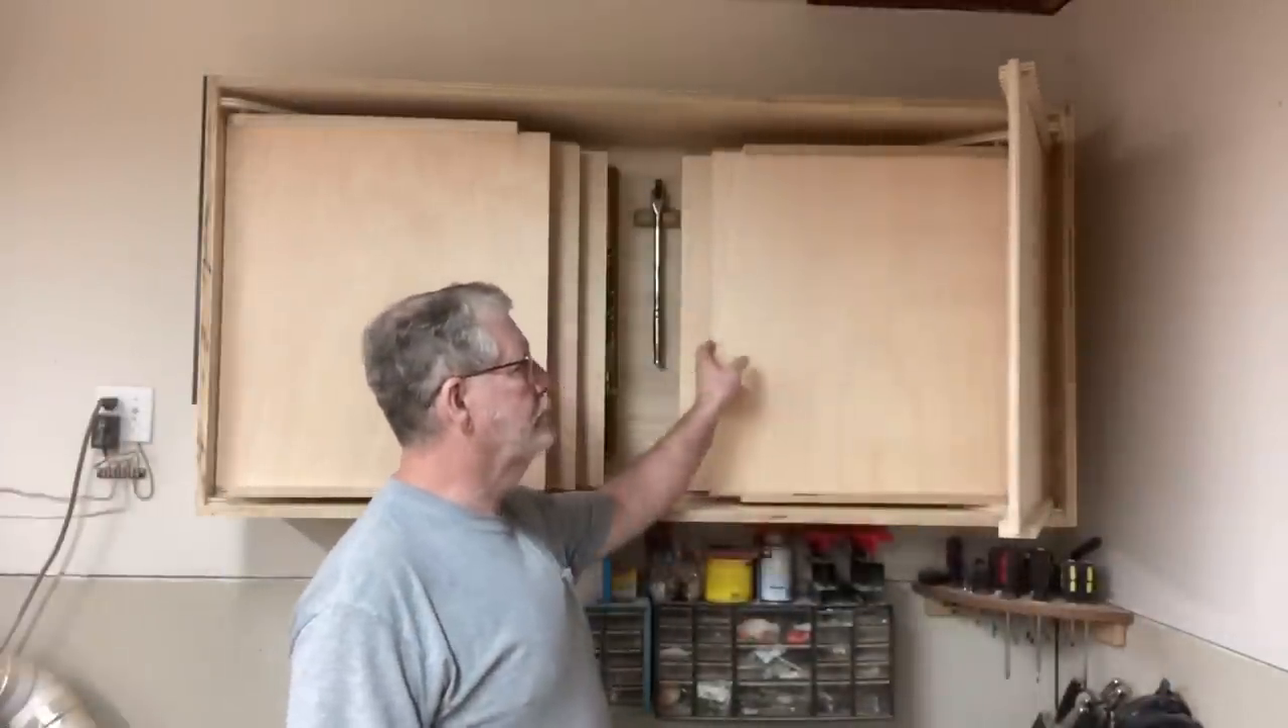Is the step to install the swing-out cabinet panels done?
Yes.